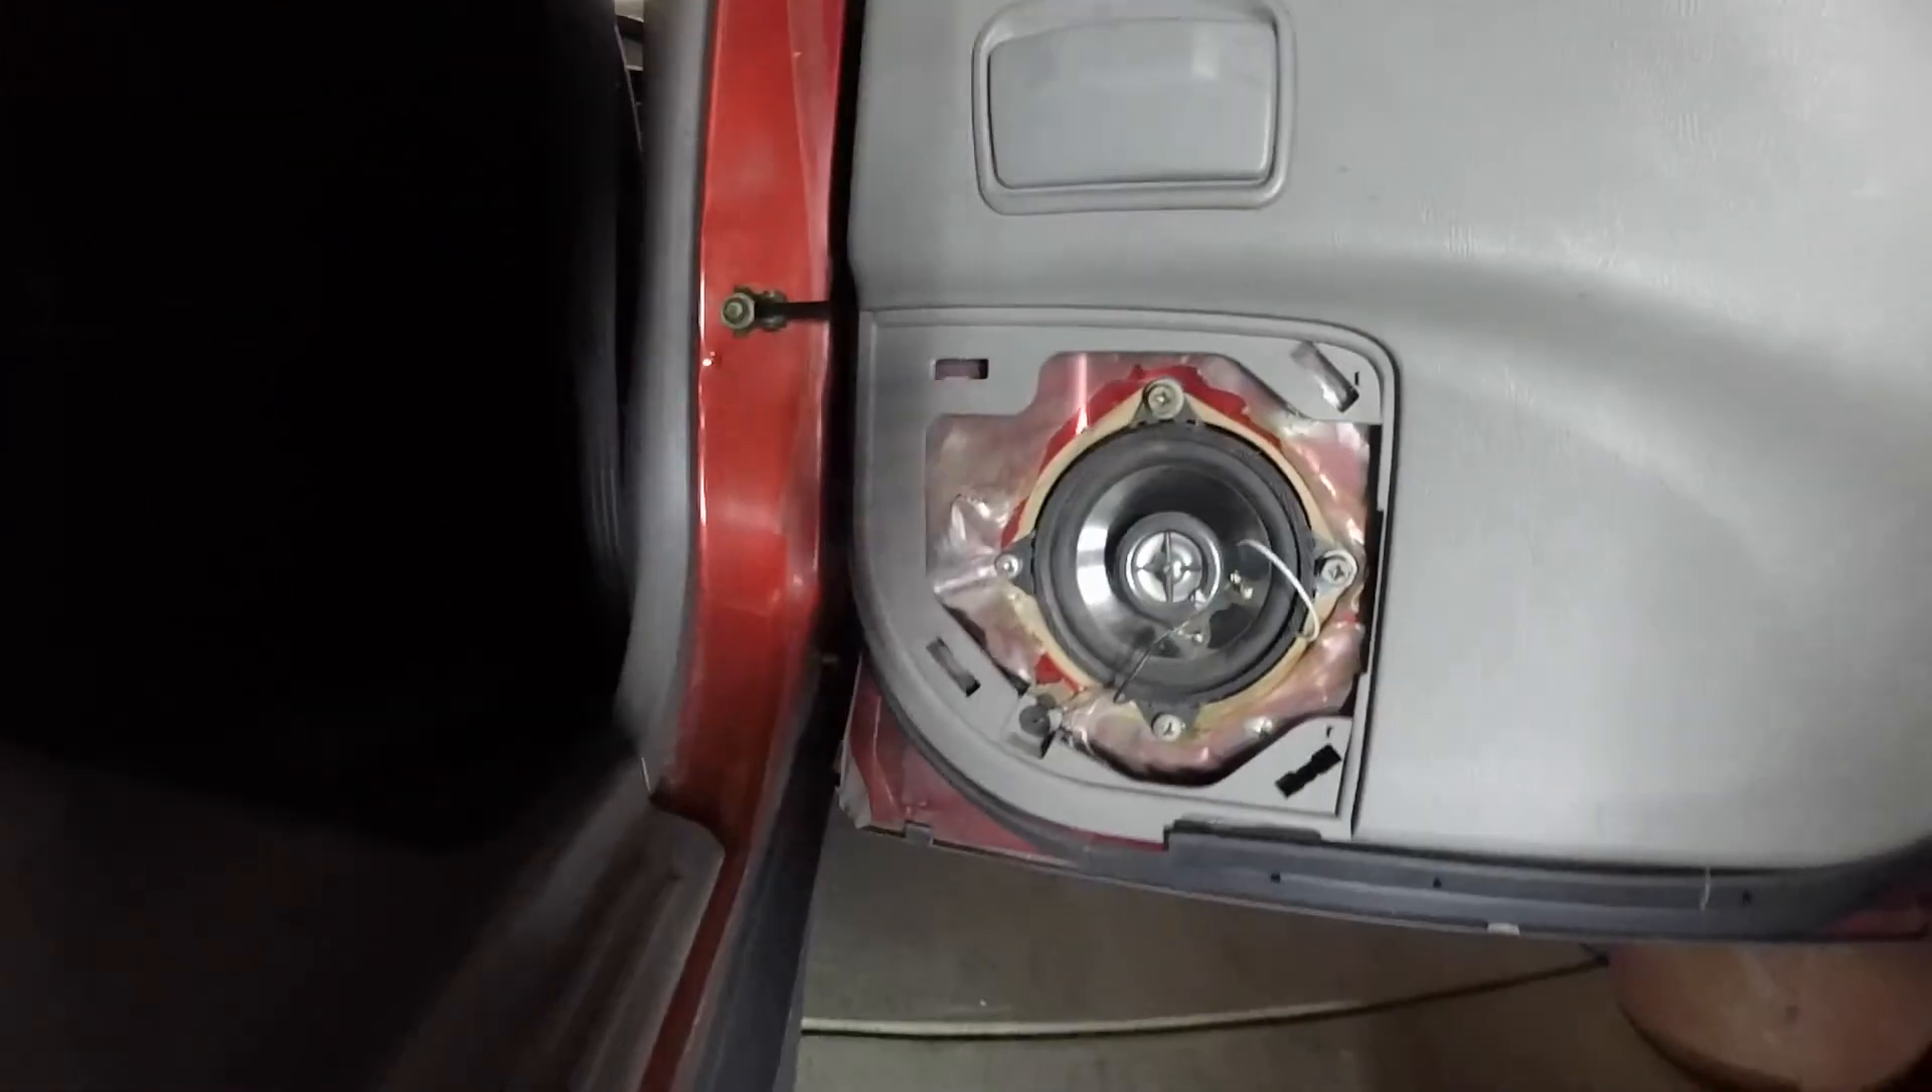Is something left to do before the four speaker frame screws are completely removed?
Yes.